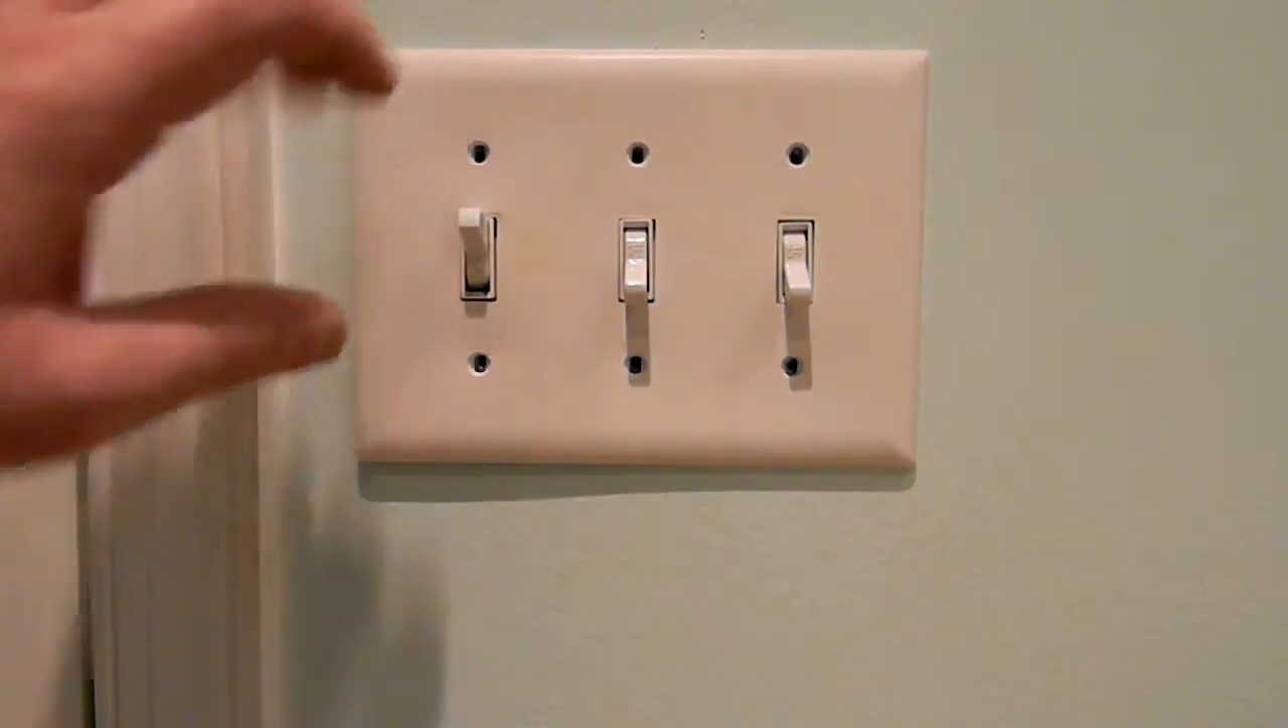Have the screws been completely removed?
Yes.